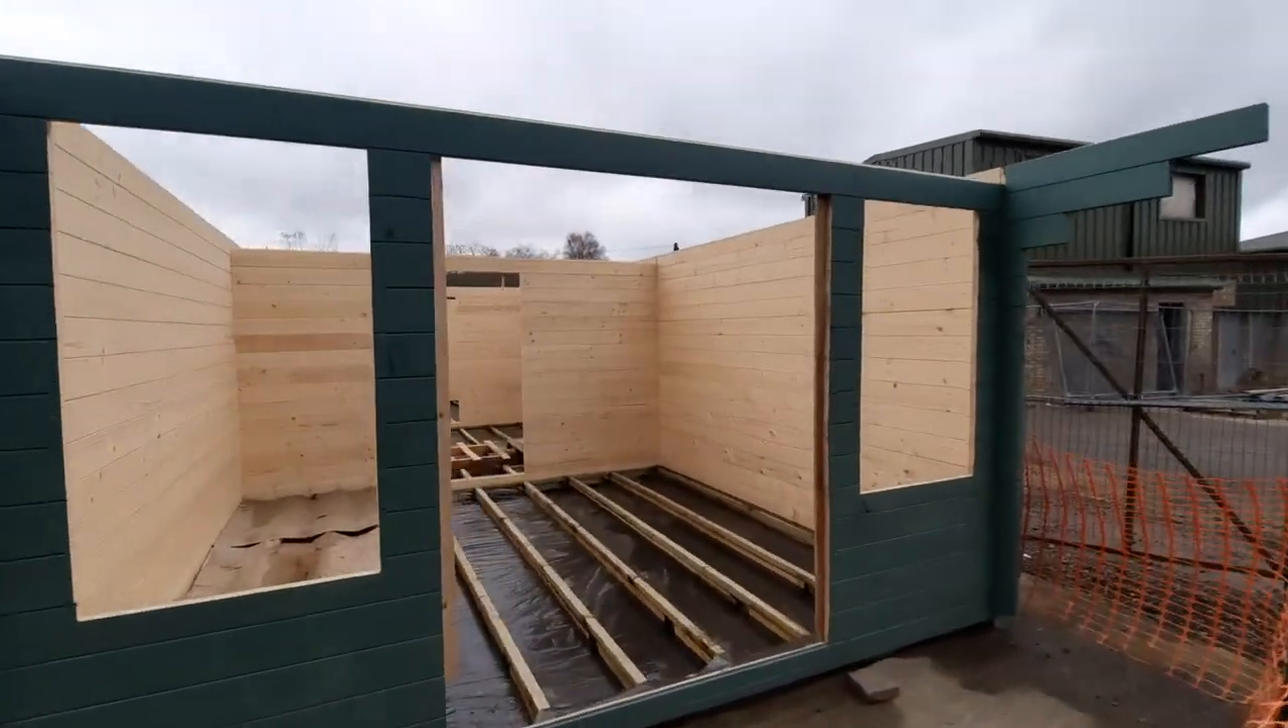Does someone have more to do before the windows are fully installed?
Yes.